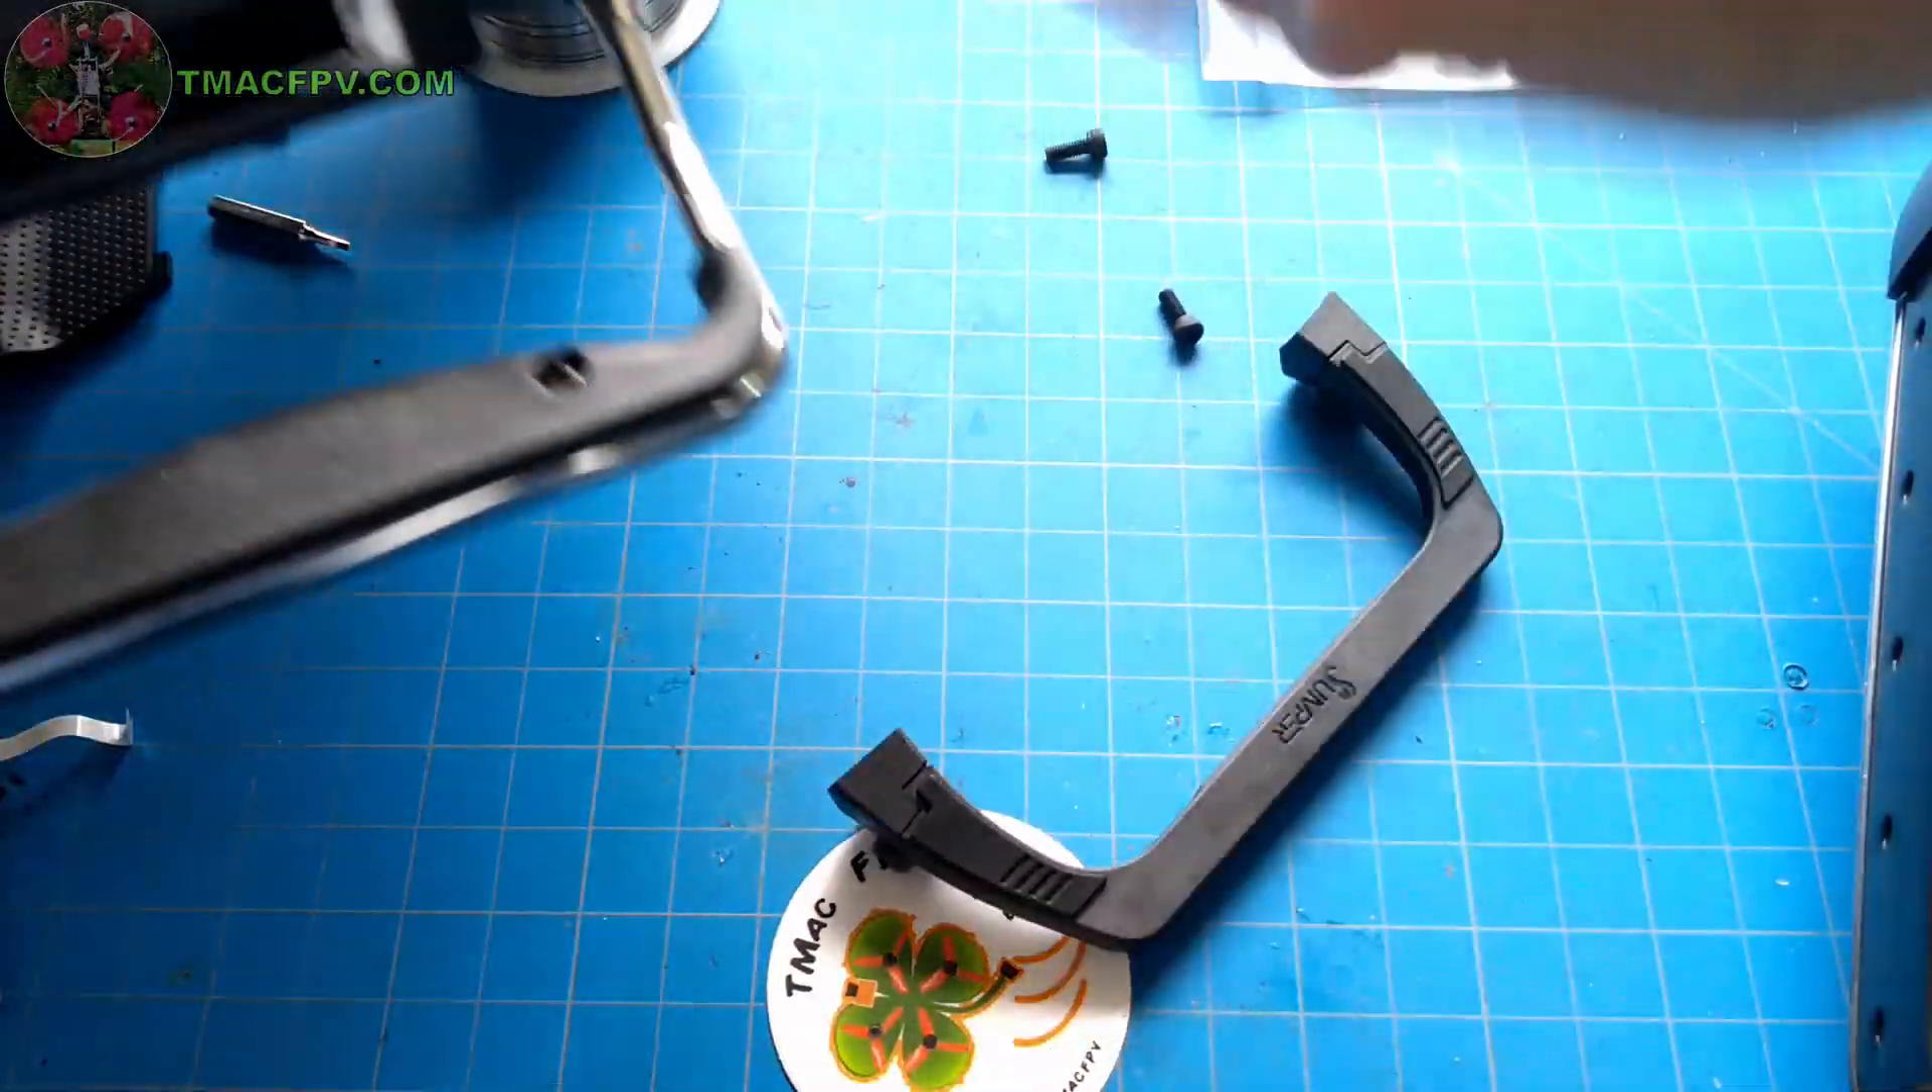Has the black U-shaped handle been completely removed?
Yes.